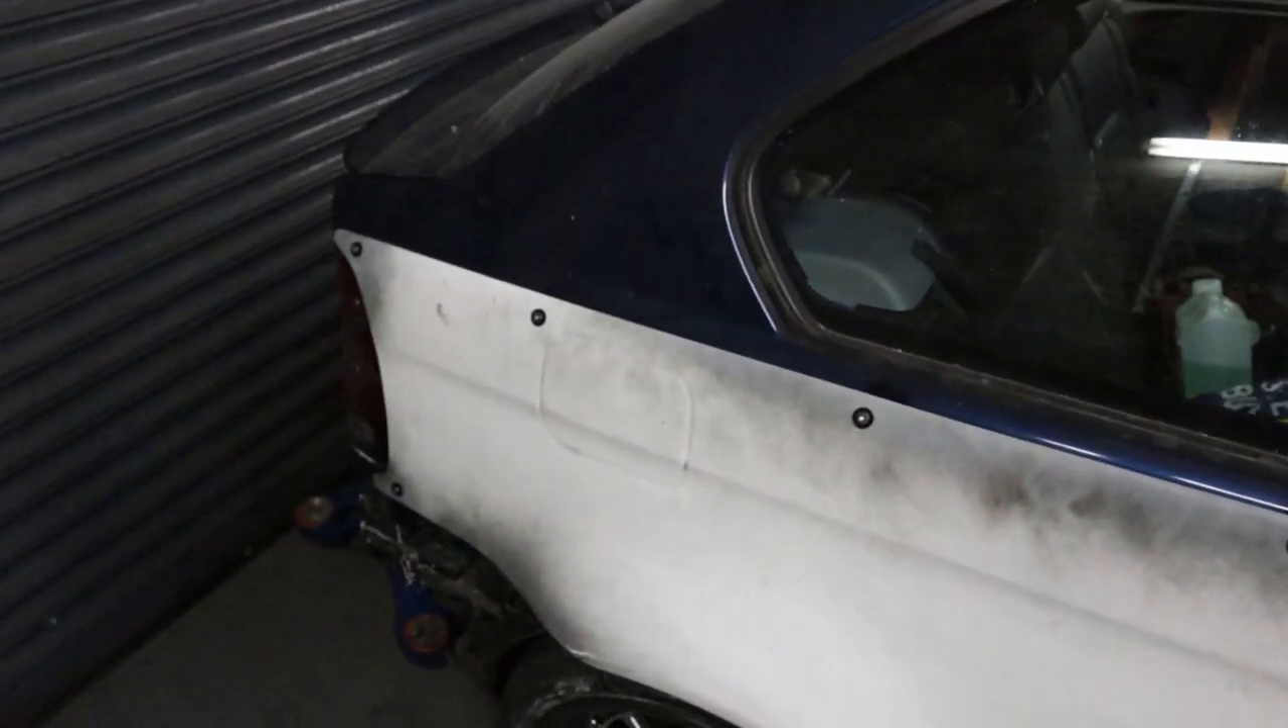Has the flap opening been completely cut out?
No.